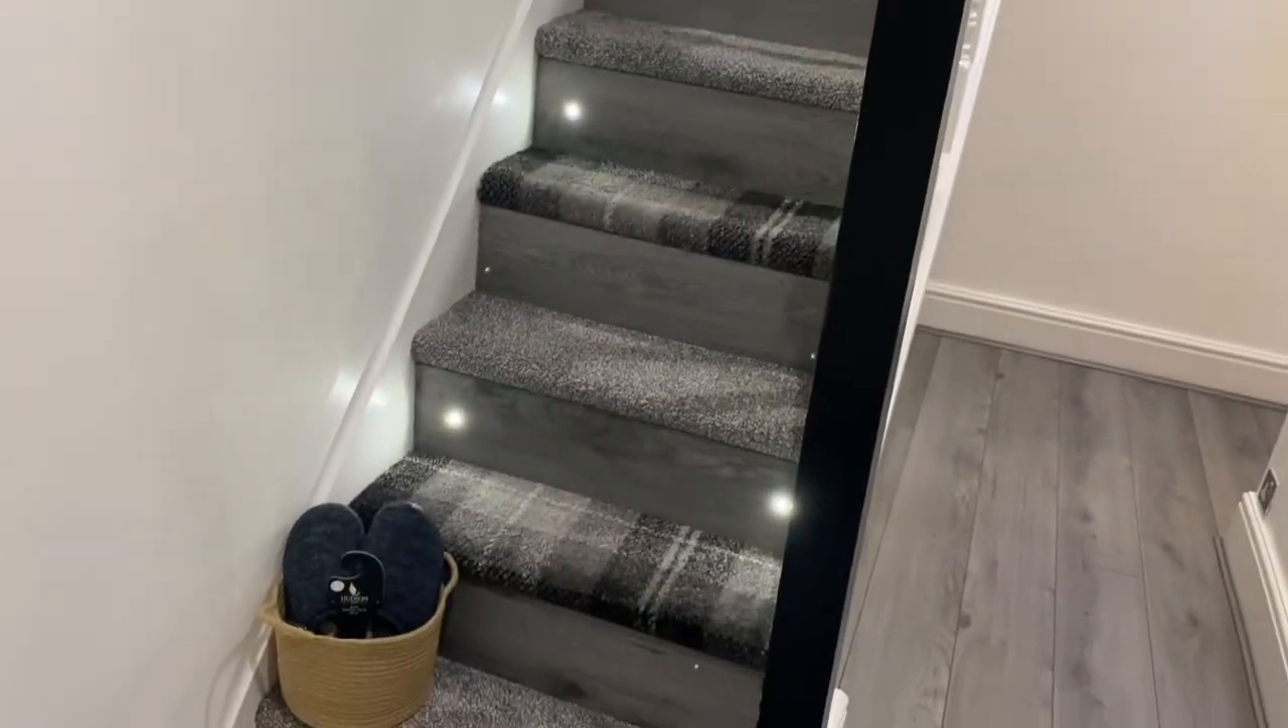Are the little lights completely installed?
Yes.